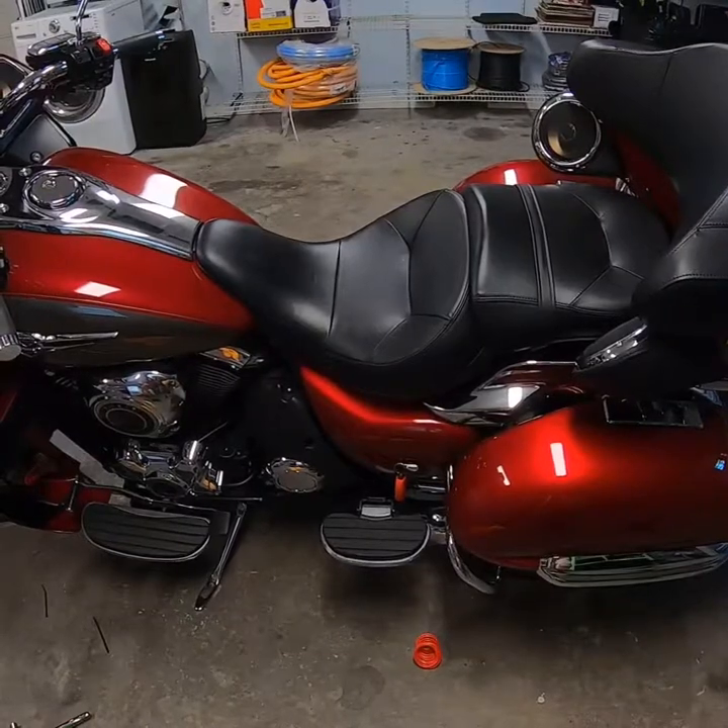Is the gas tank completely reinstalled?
Yes.